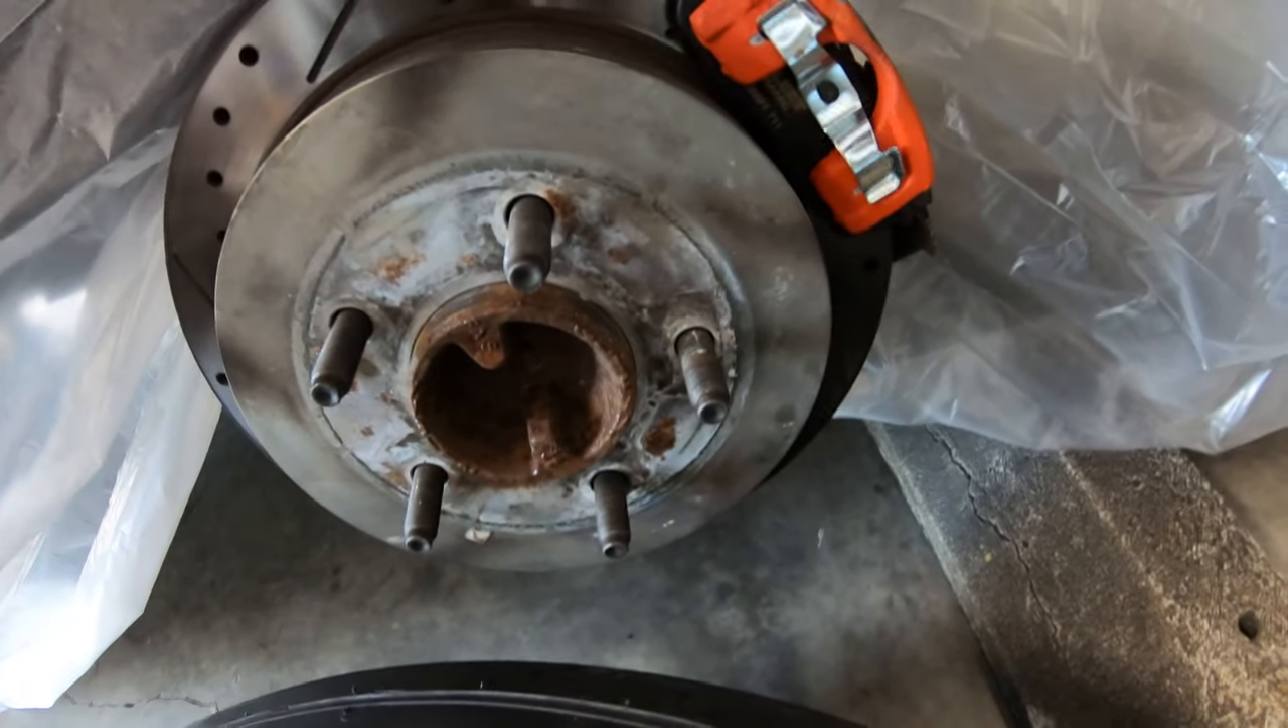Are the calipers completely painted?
Yes.